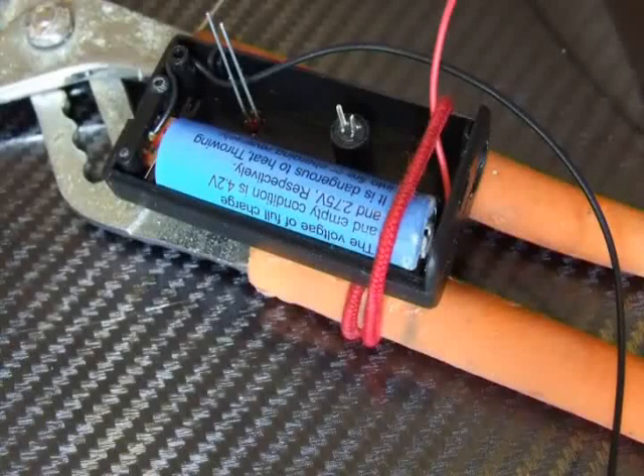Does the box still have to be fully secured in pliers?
No.